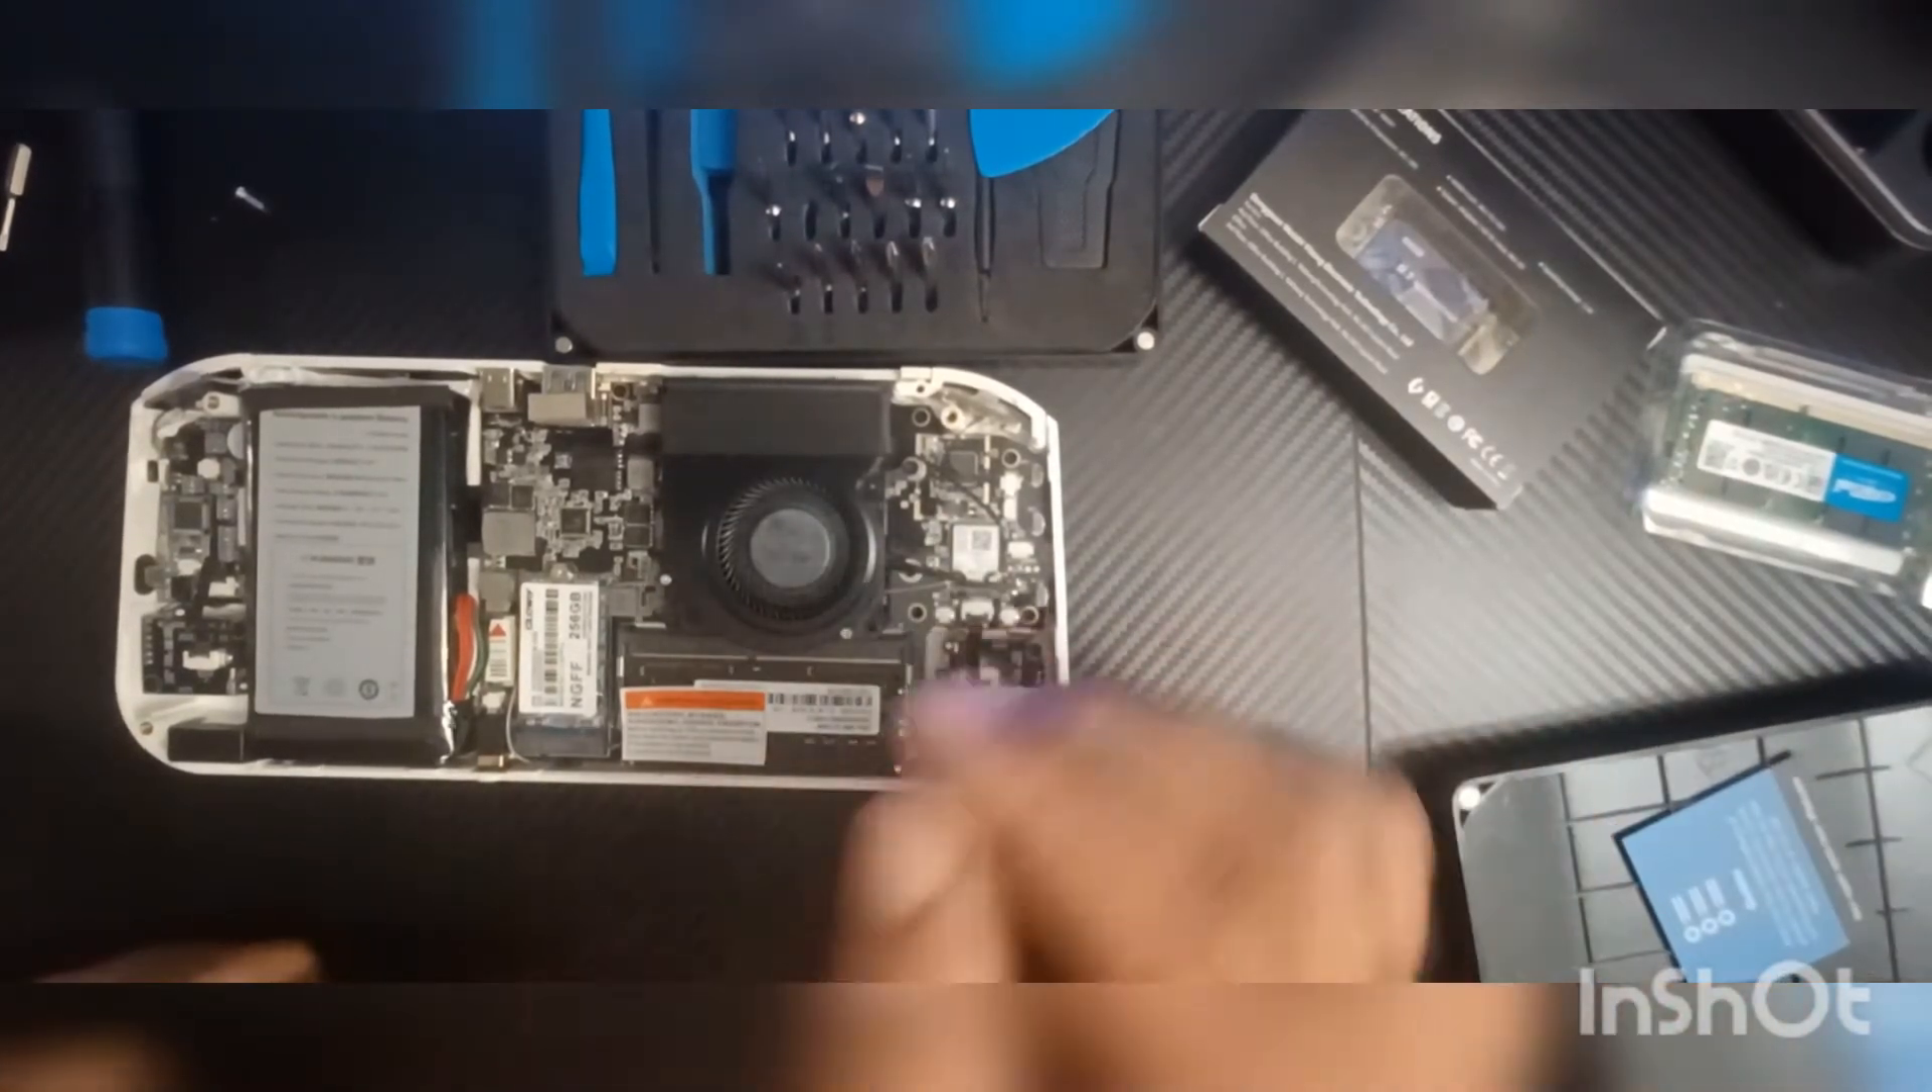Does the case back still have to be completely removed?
No.